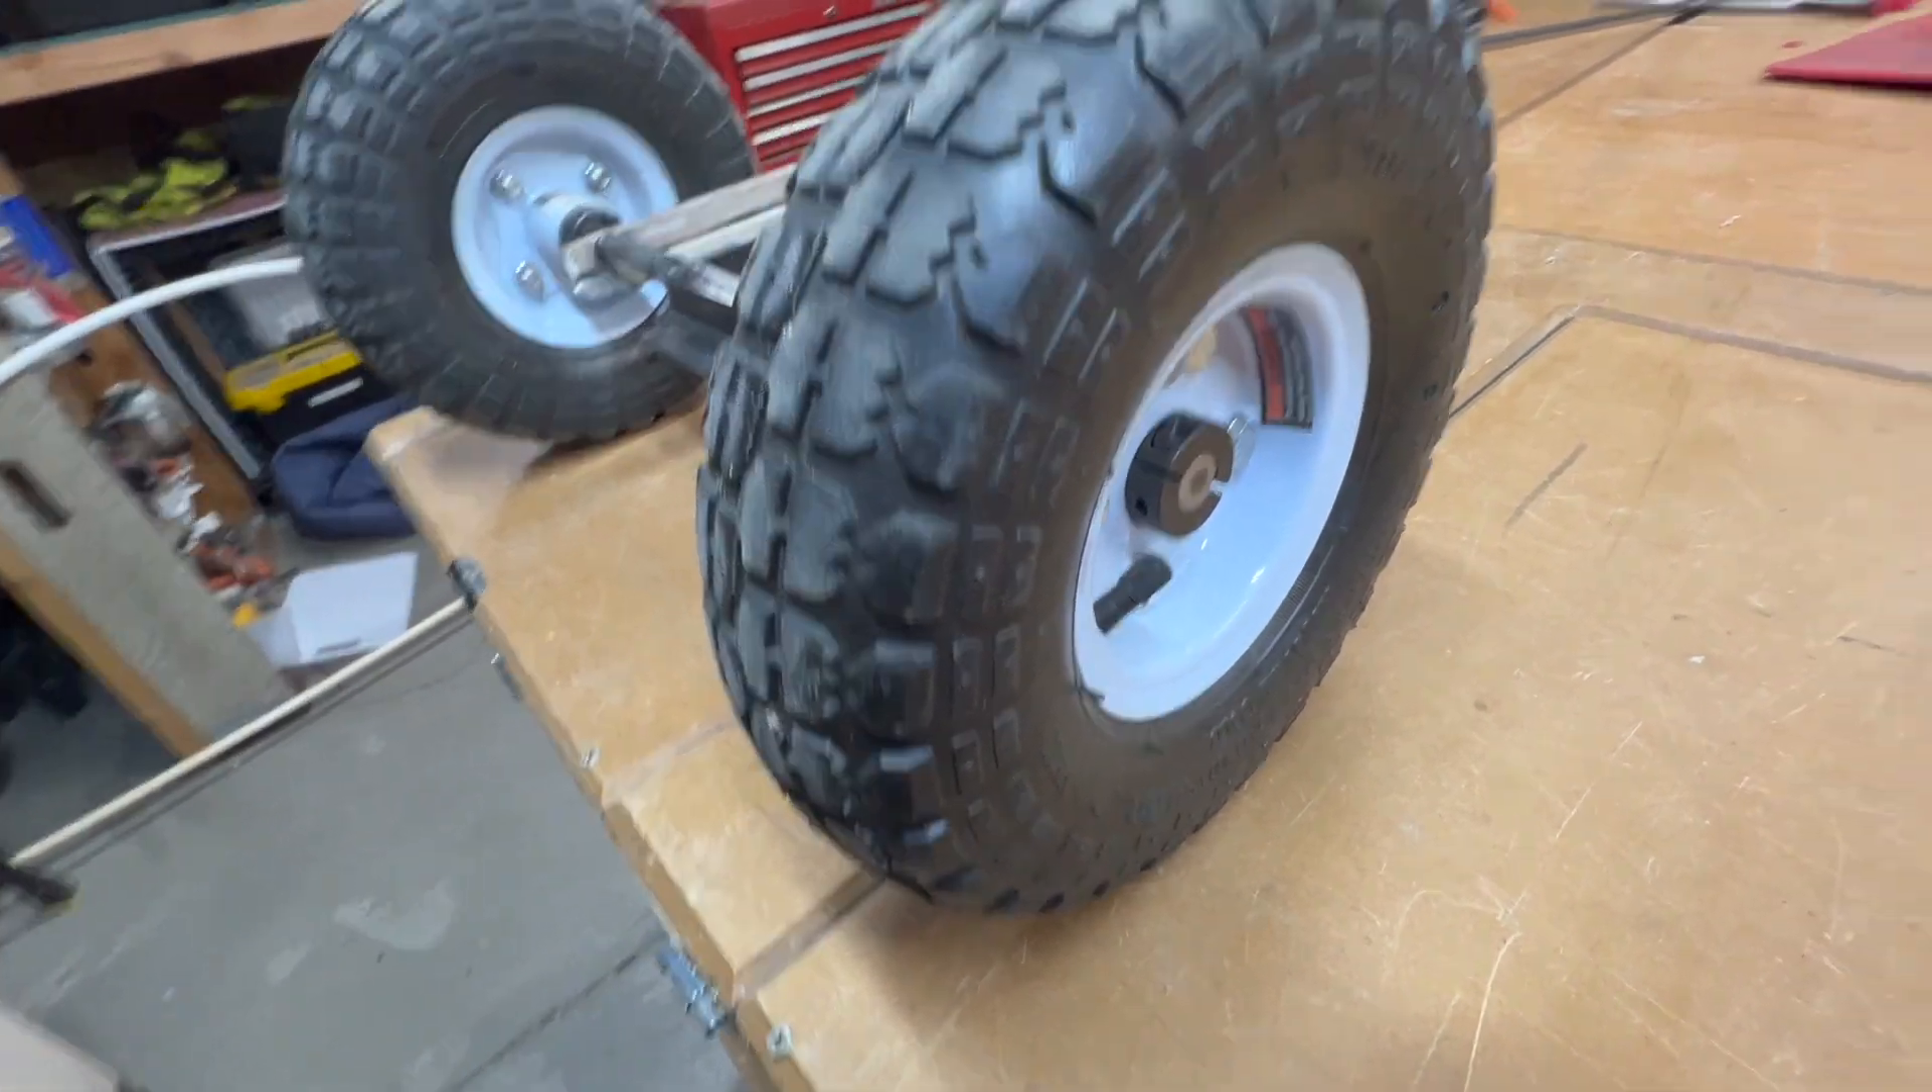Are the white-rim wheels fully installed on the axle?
Yes.